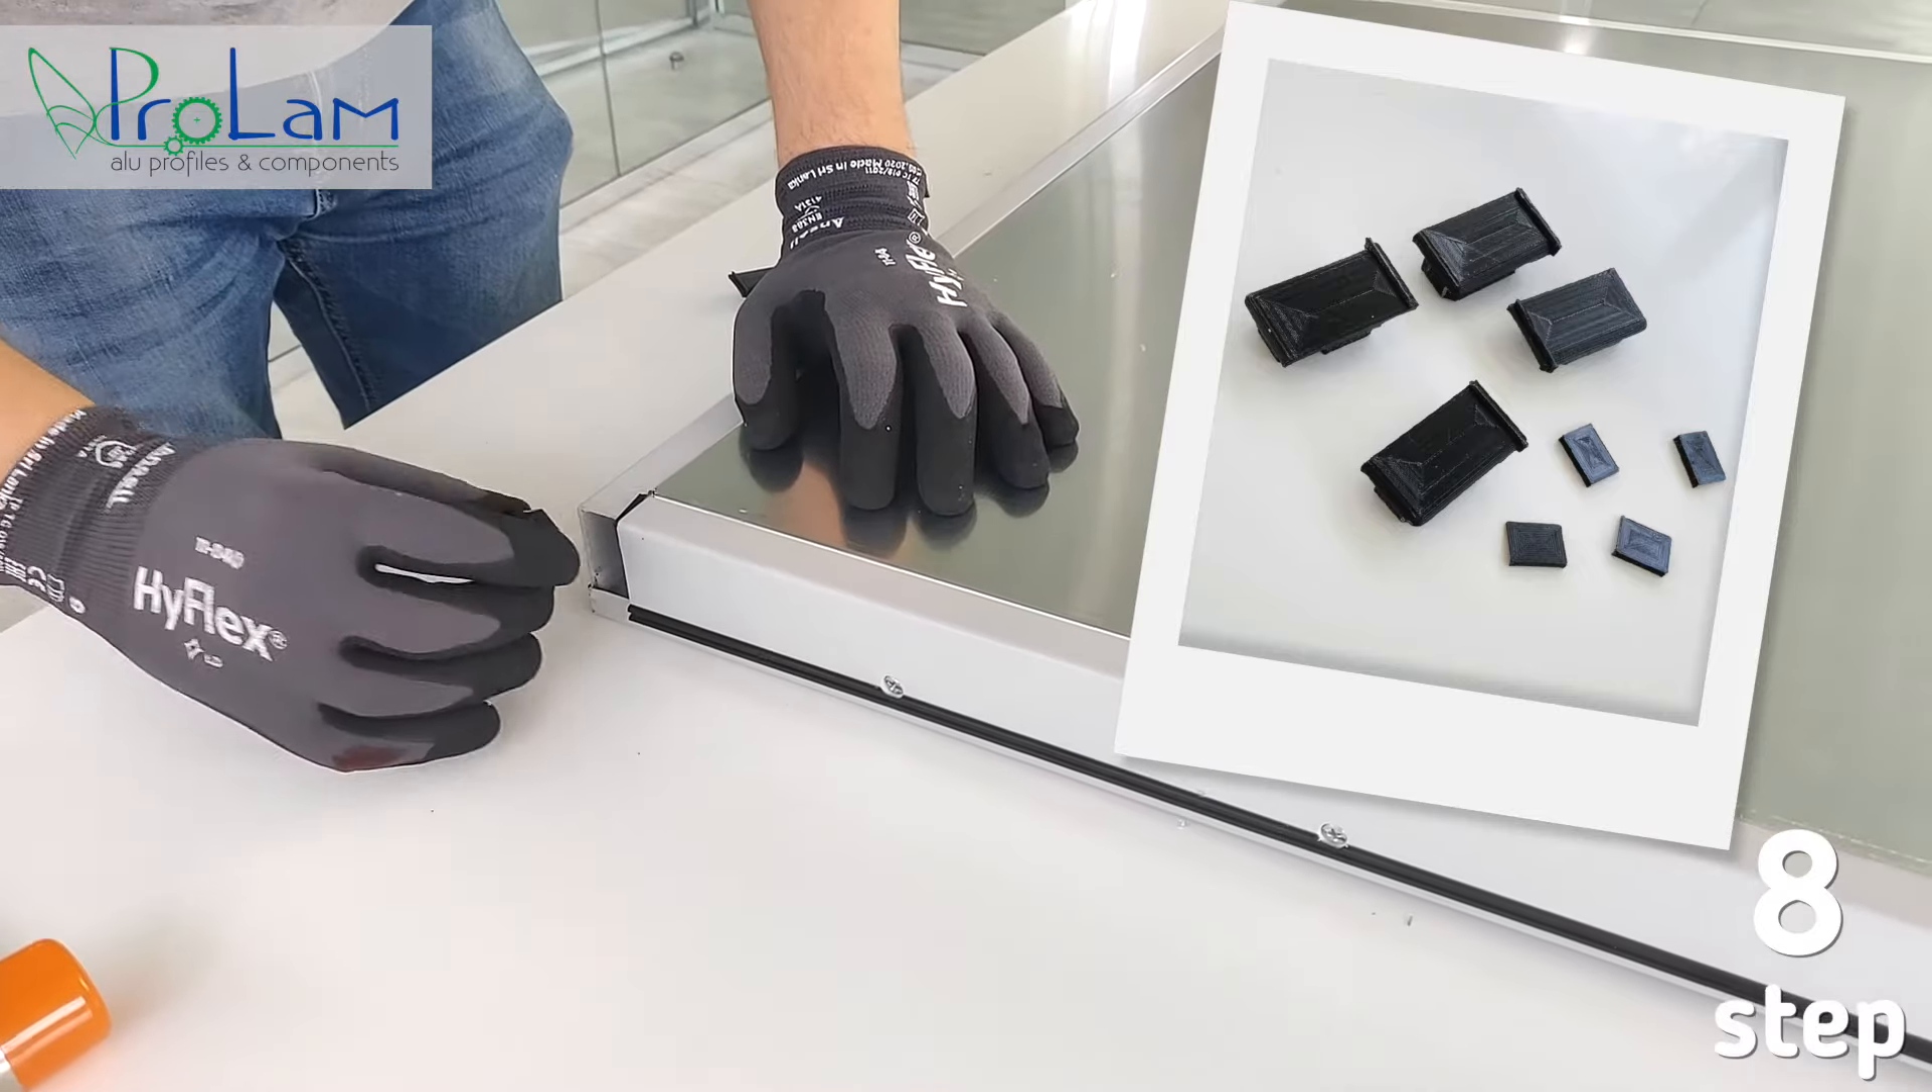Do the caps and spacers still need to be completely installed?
Yes.